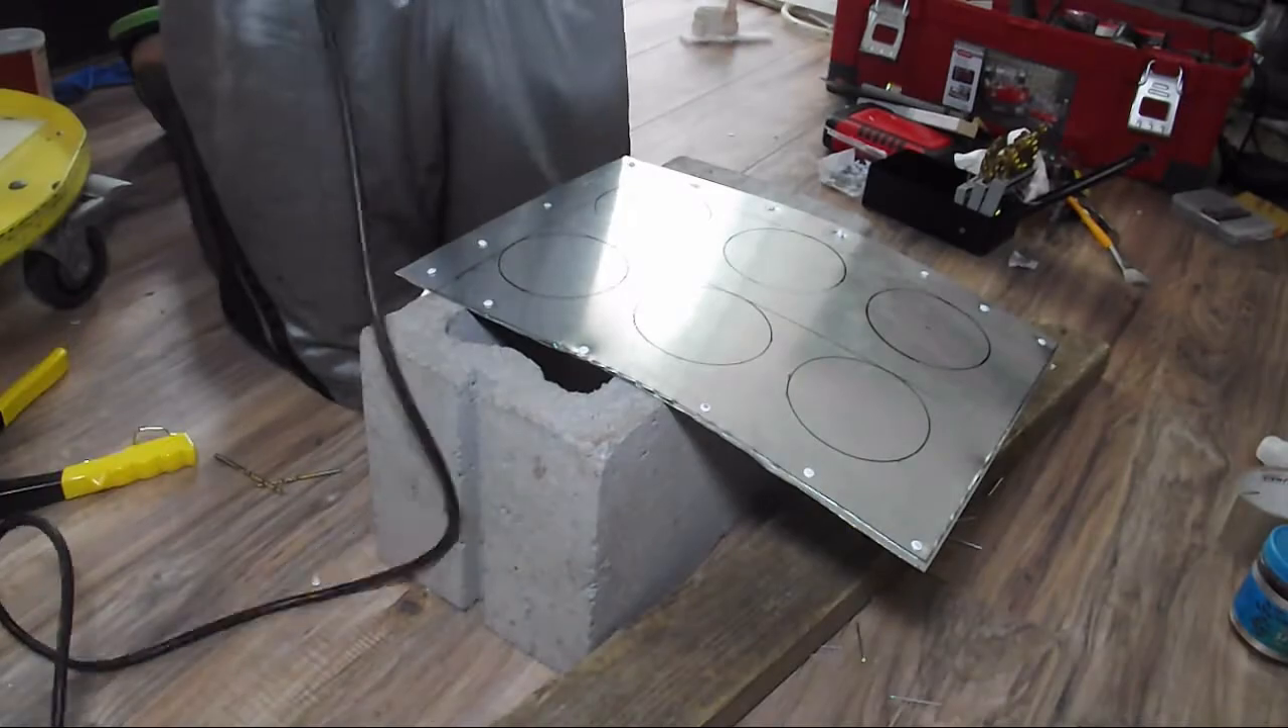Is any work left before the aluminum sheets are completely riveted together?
No.